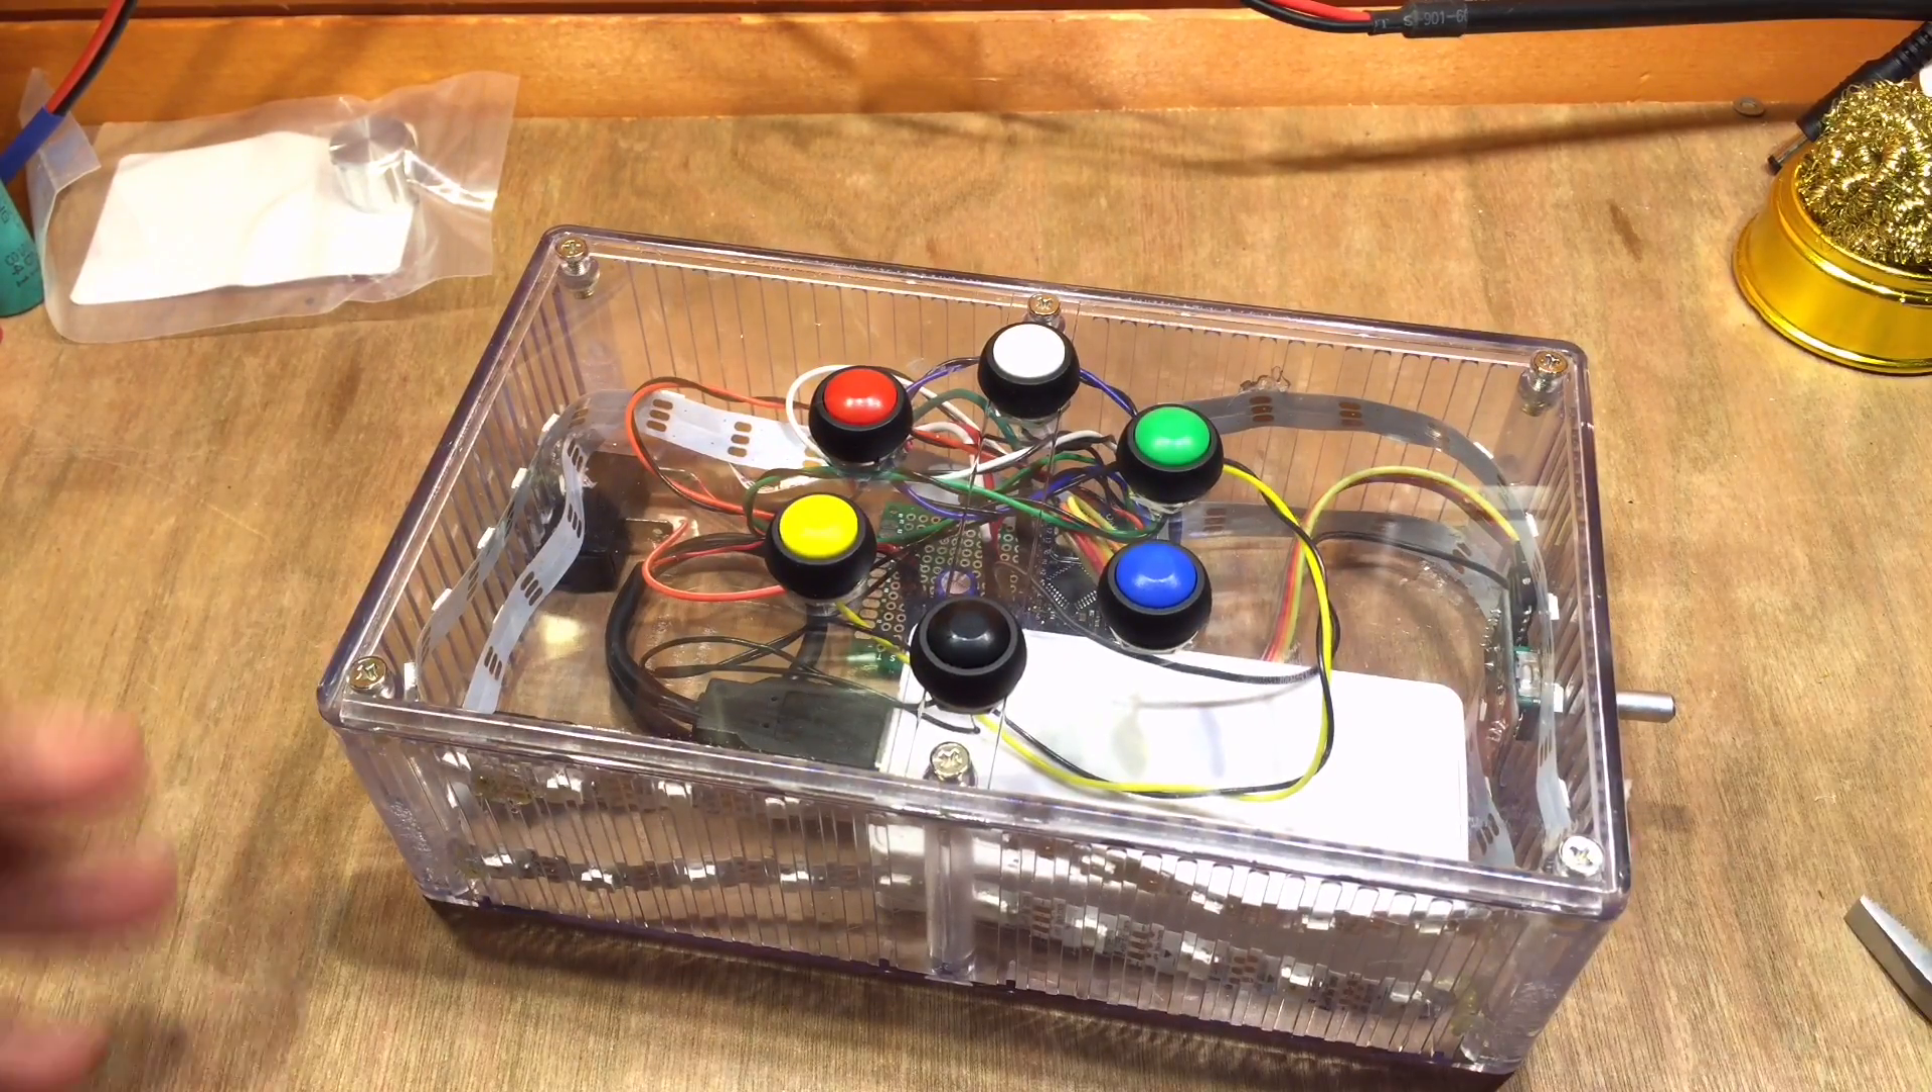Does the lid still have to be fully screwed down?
No.